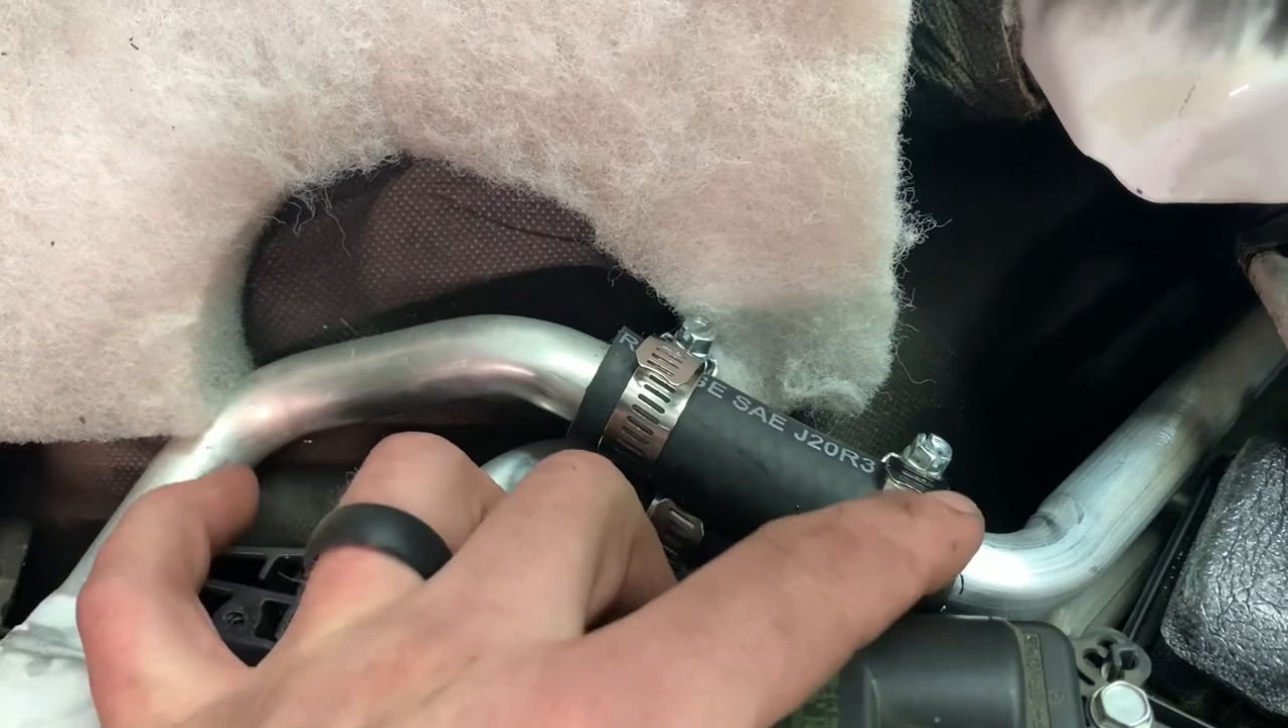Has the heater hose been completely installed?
Yes.